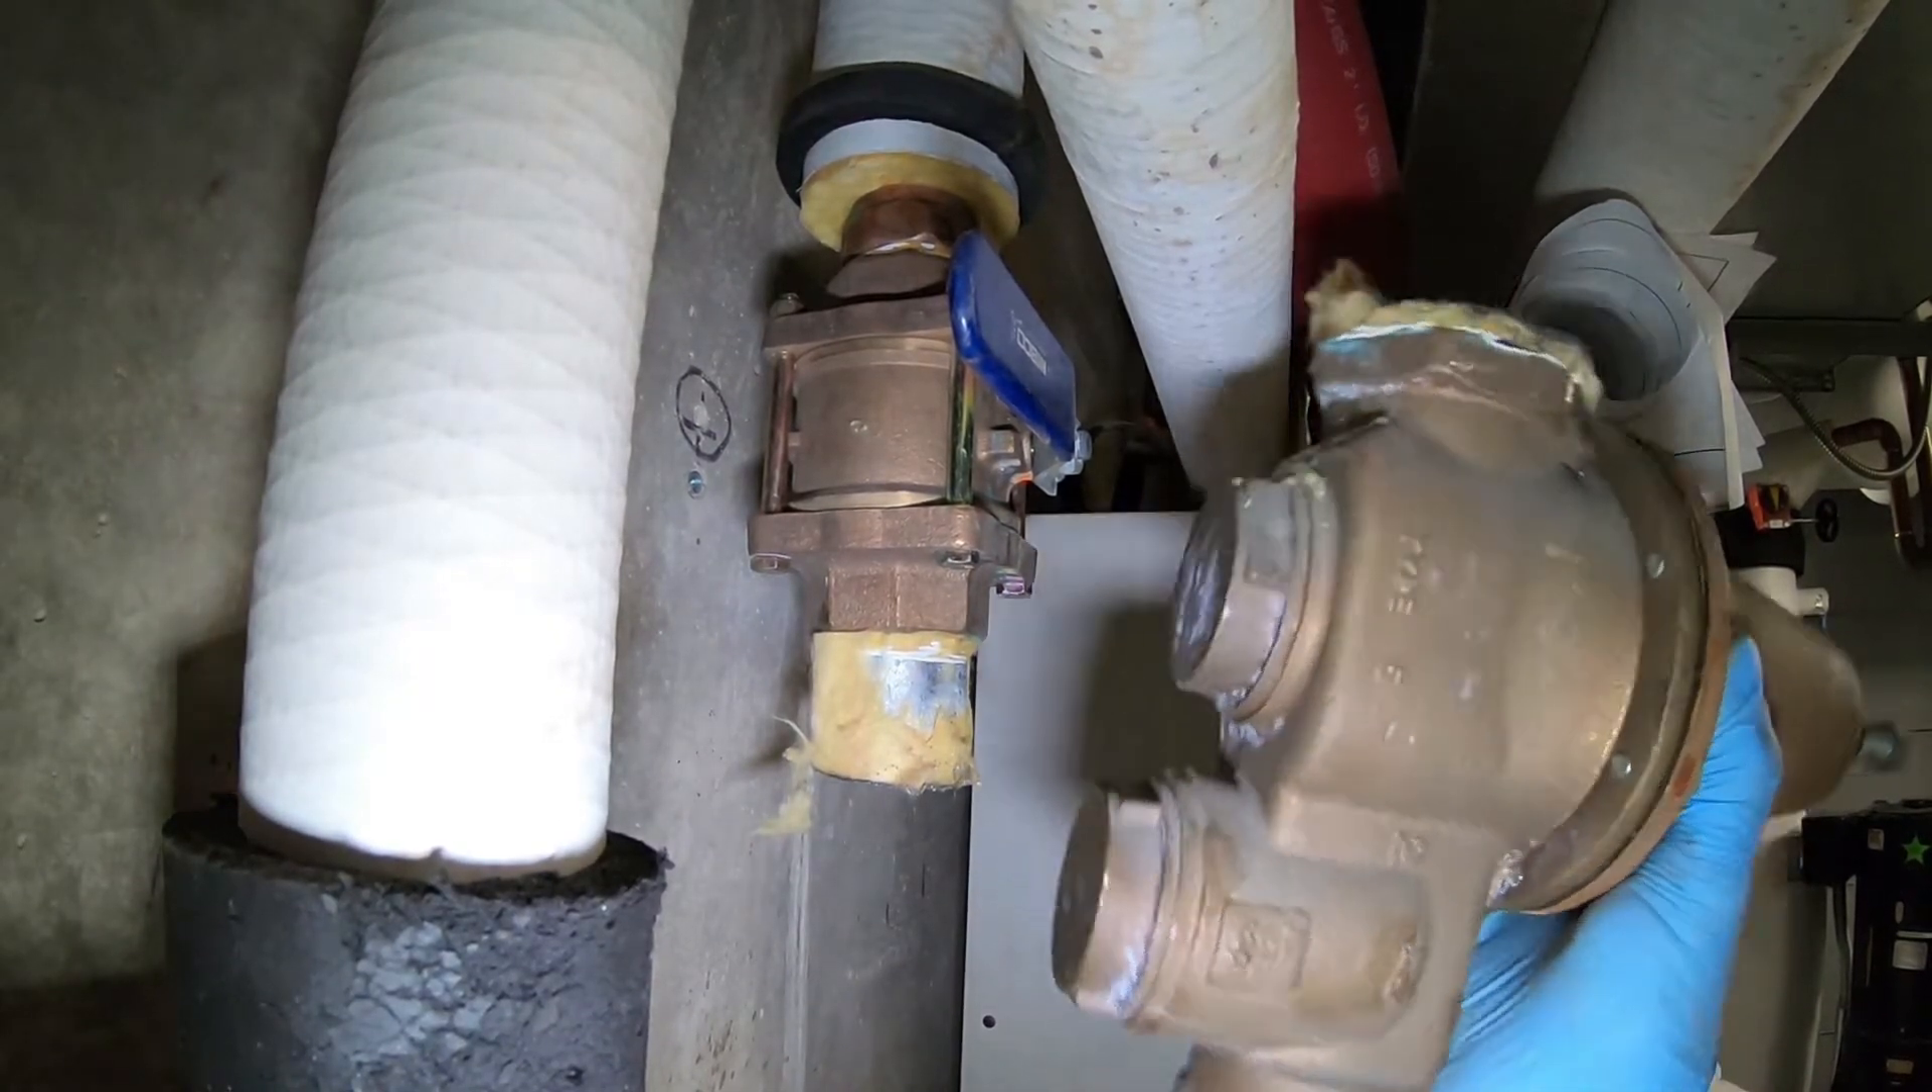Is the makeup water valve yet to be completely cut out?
No.